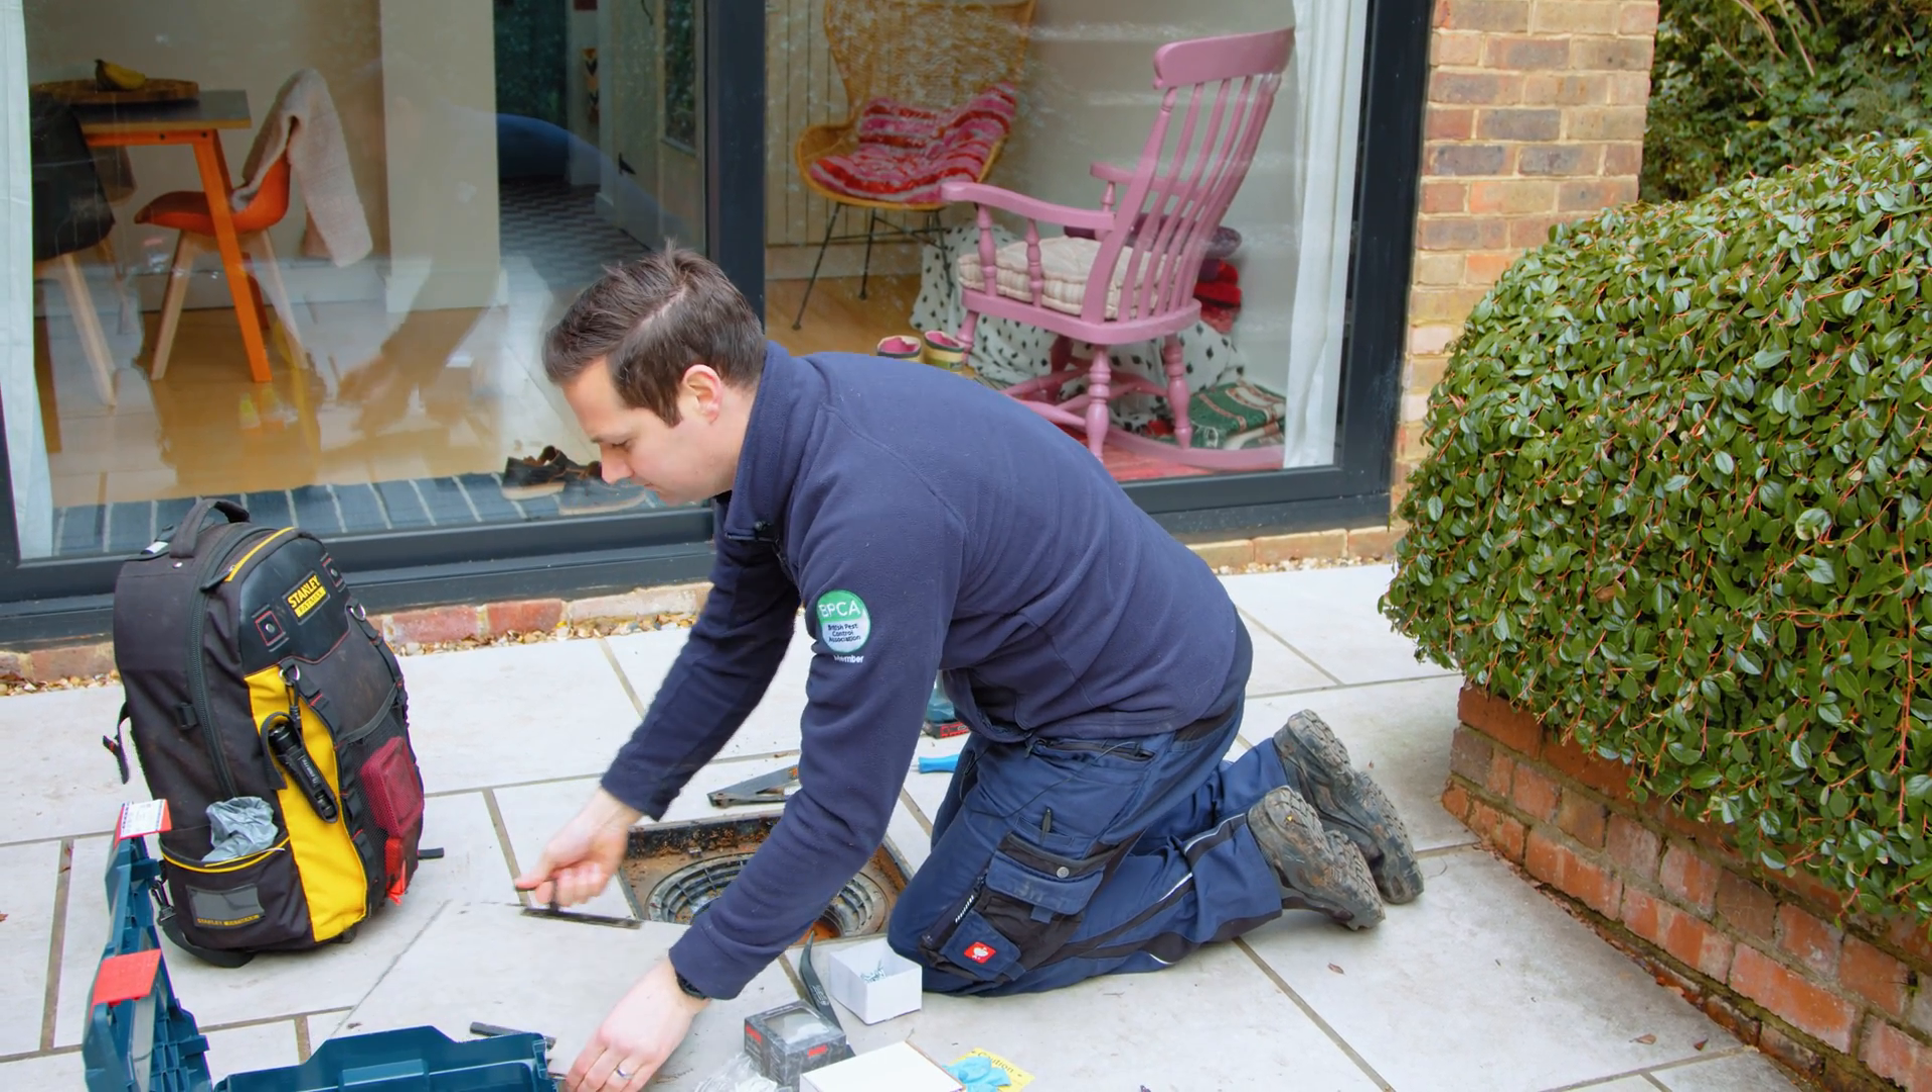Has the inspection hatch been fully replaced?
No.